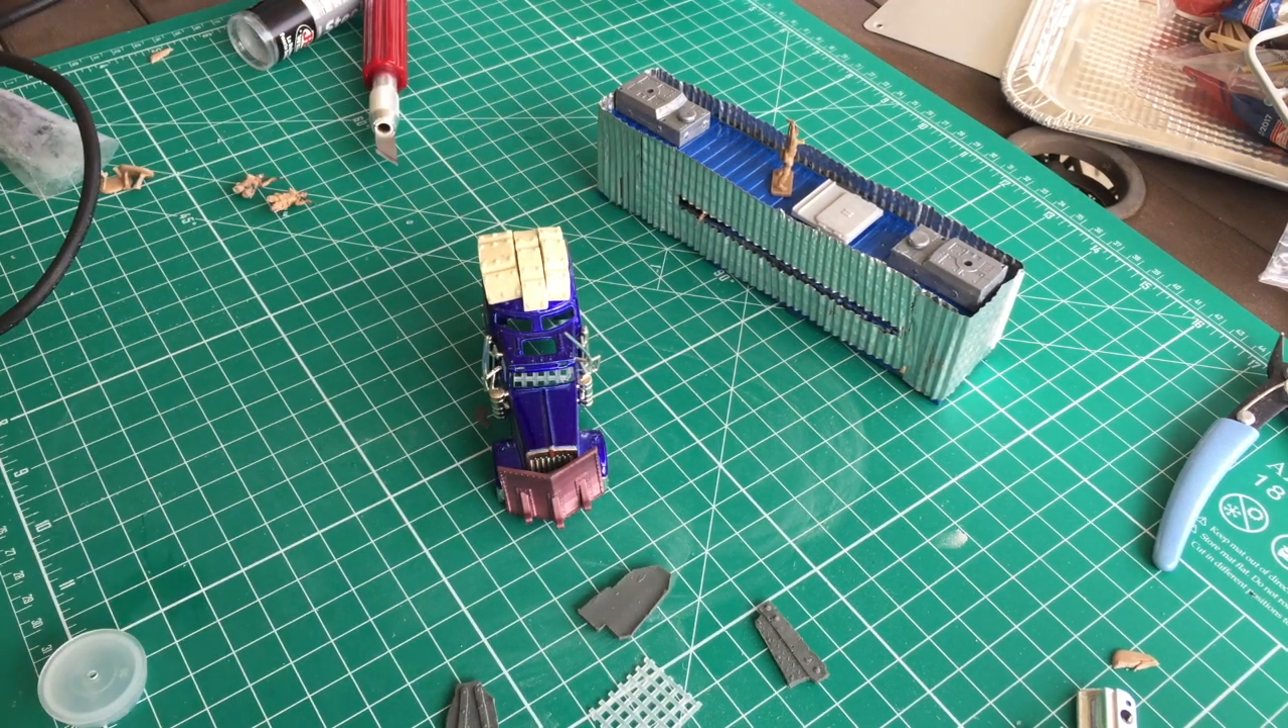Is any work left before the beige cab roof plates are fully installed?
No.